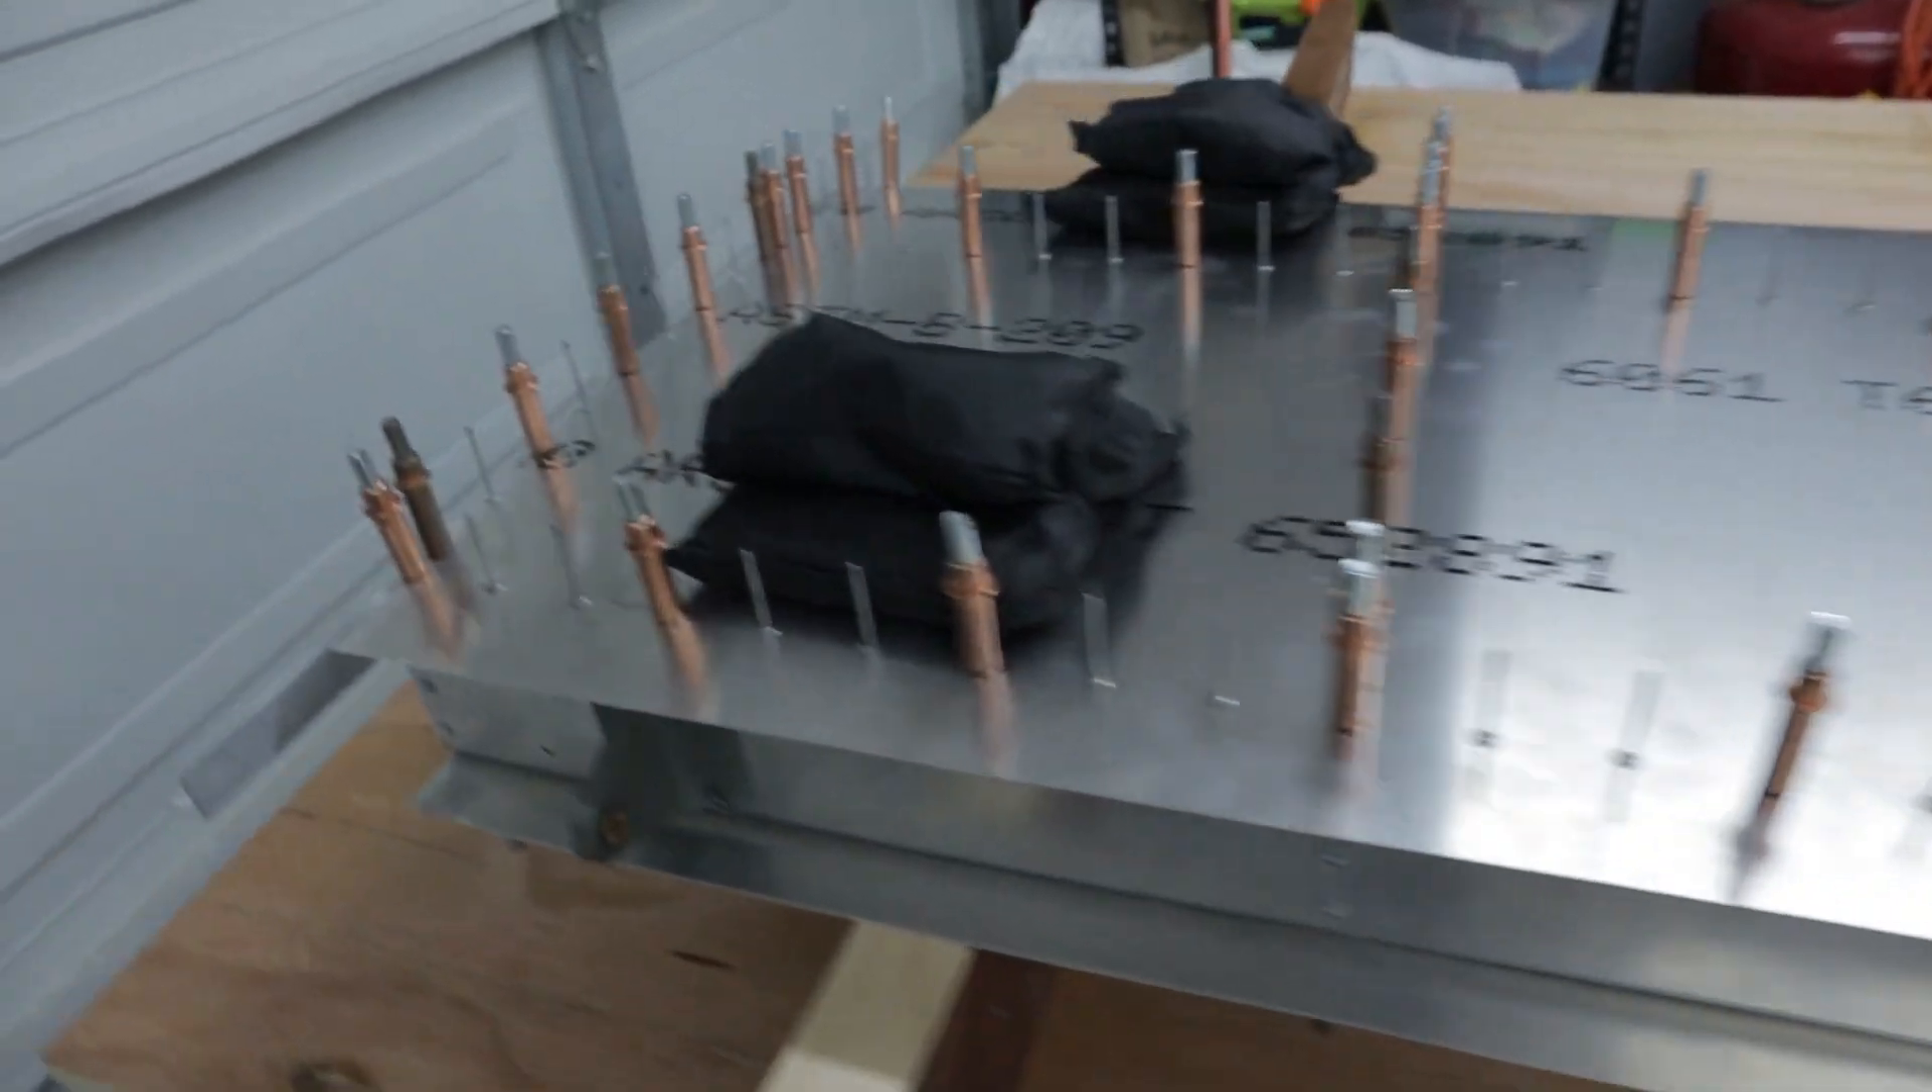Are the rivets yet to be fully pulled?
Yes.